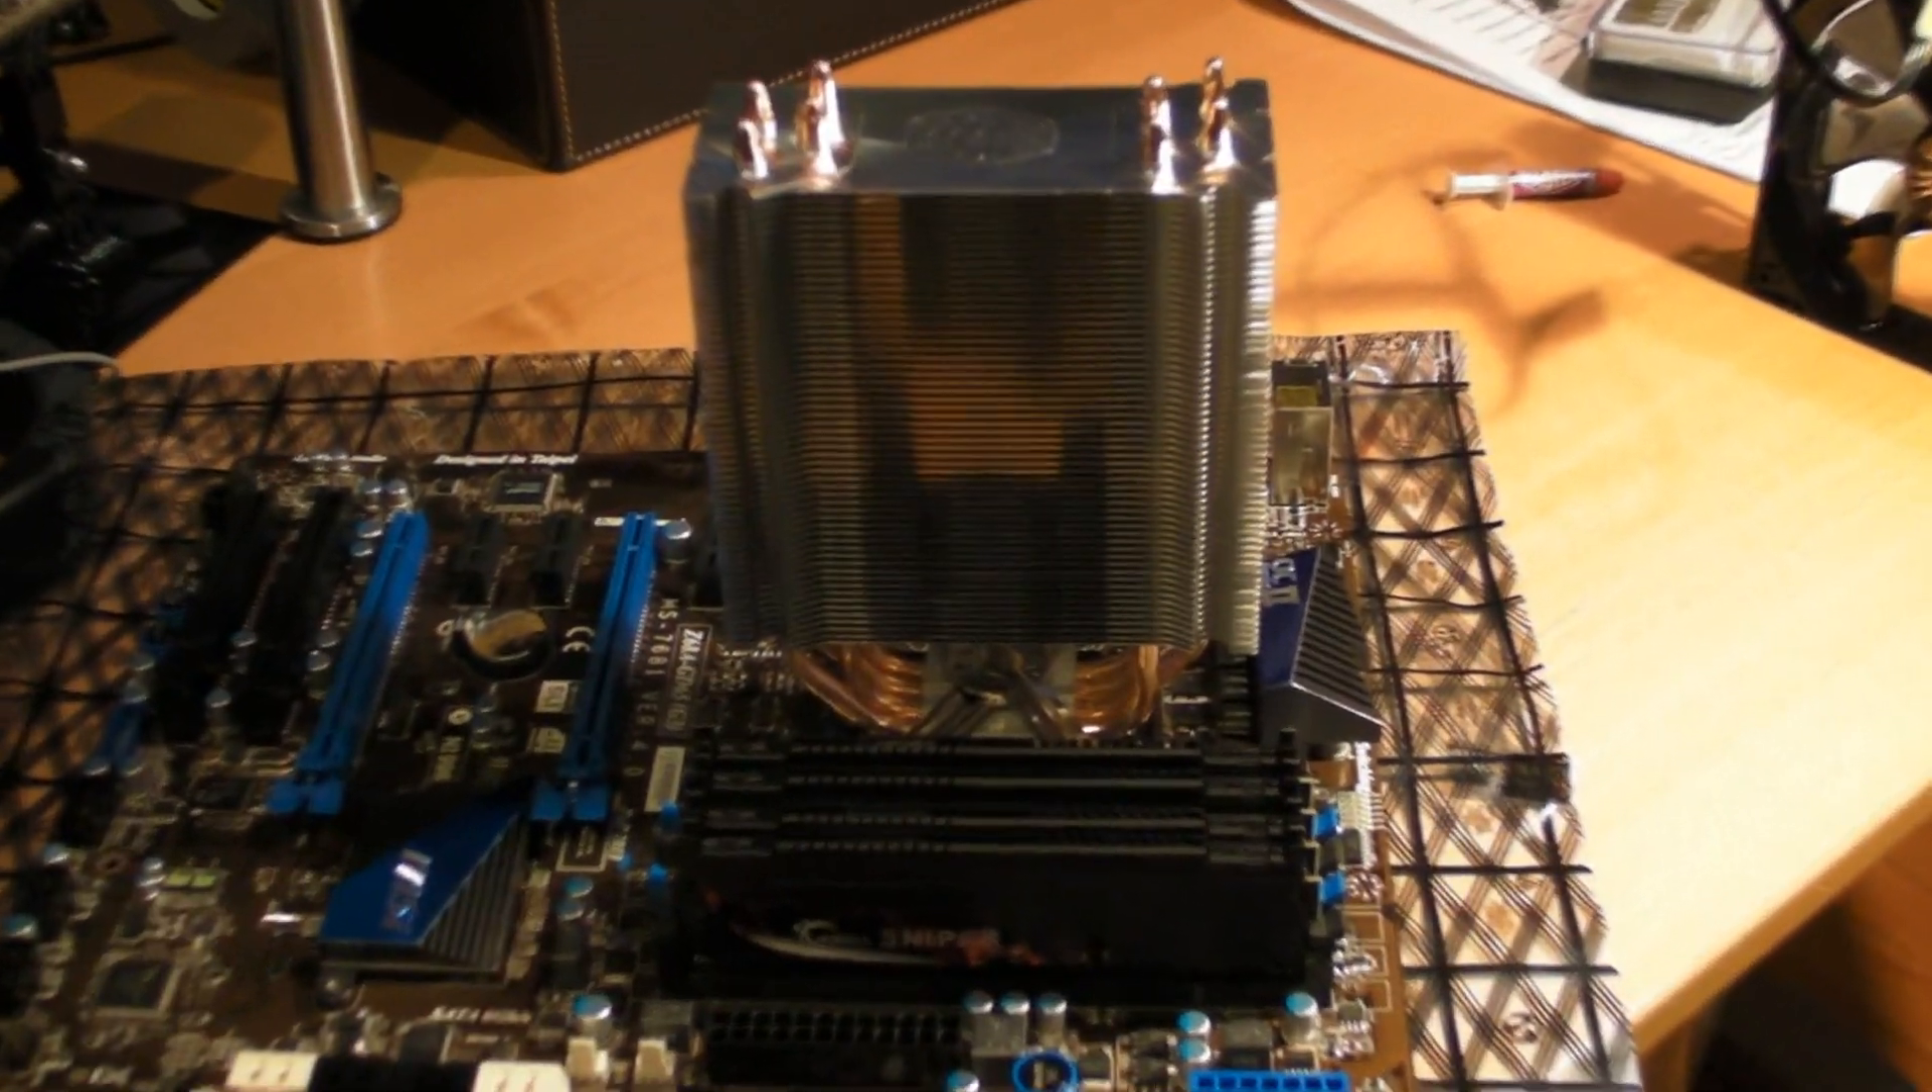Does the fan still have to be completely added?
Yes.